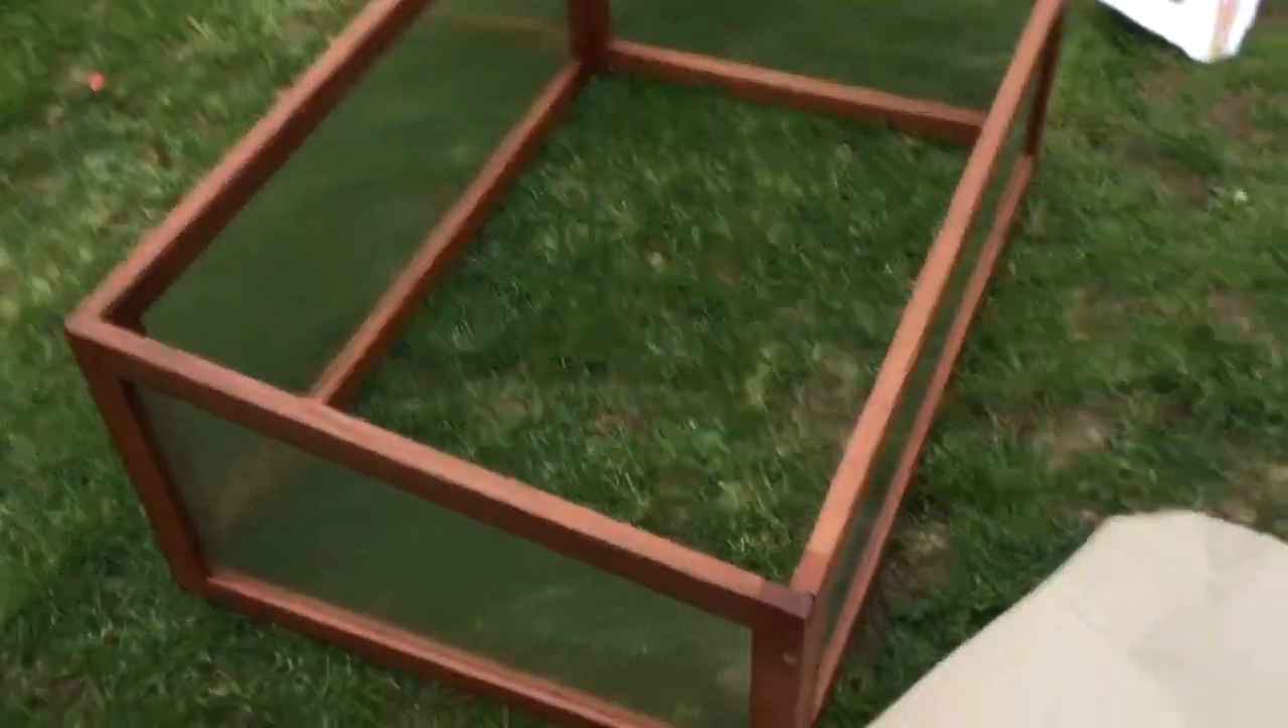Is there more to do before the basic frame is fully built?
No.